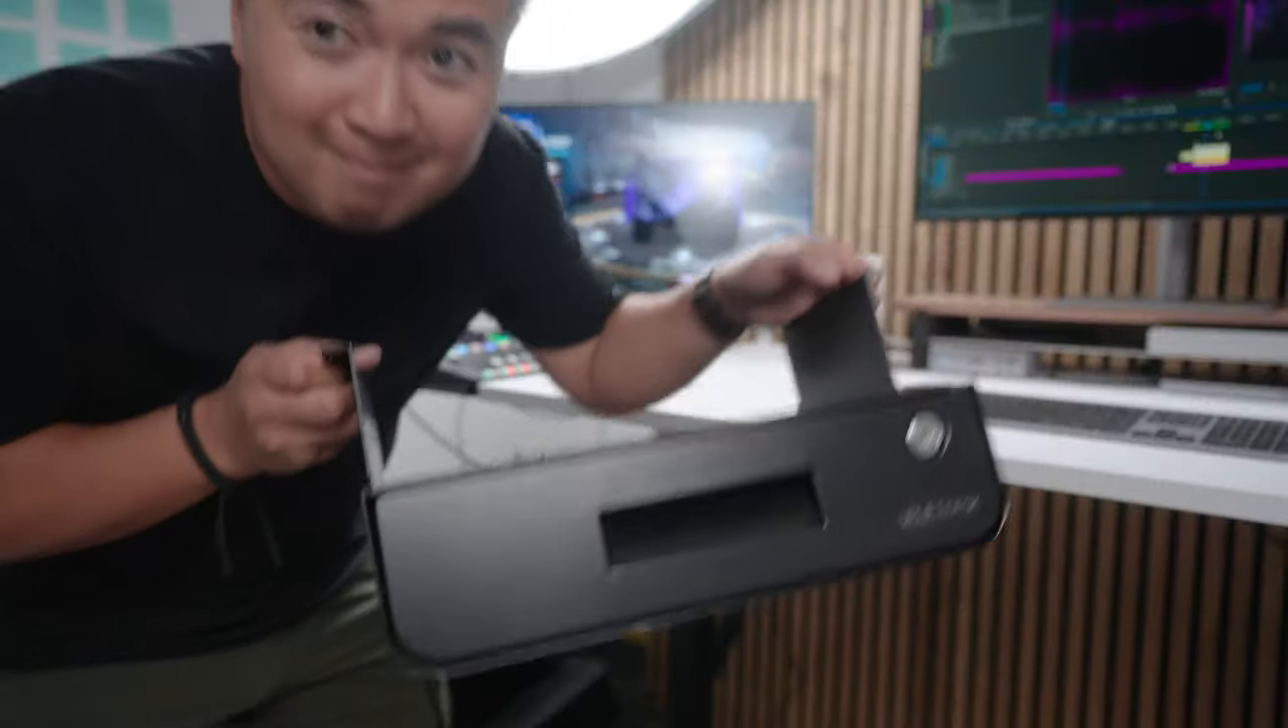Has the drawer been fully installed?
No.